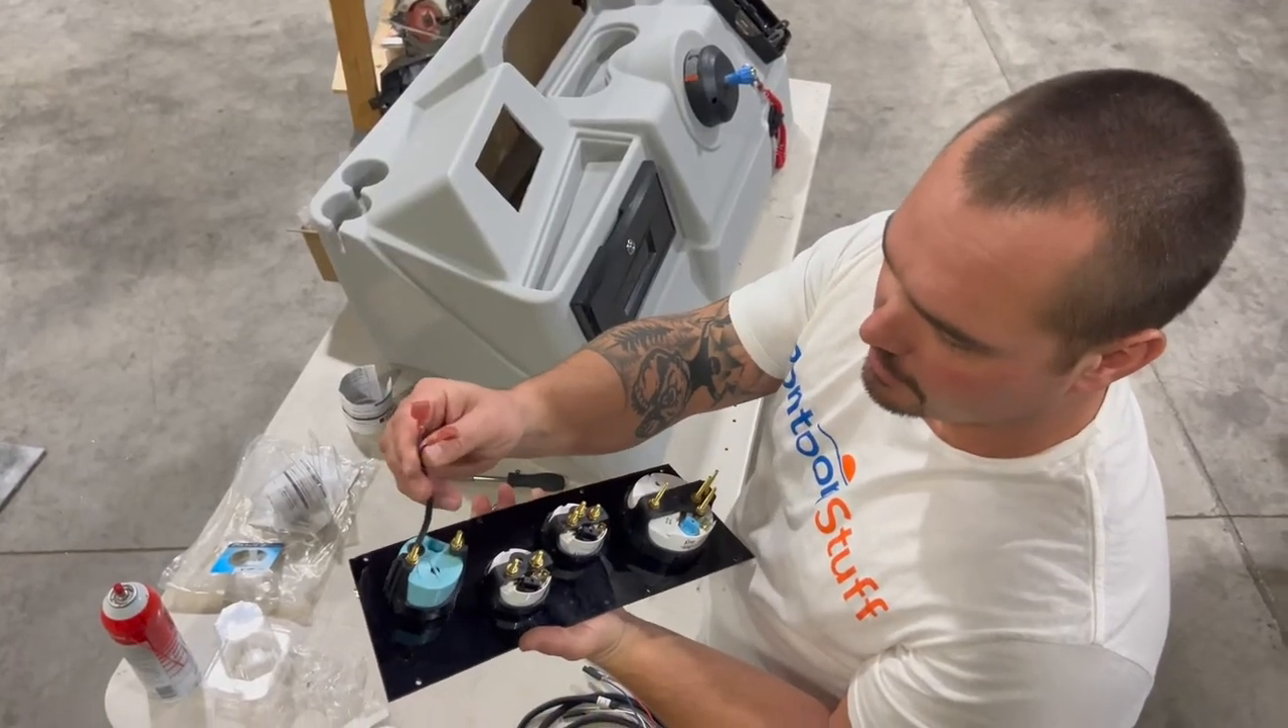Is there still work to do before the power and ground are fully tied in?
Yes.